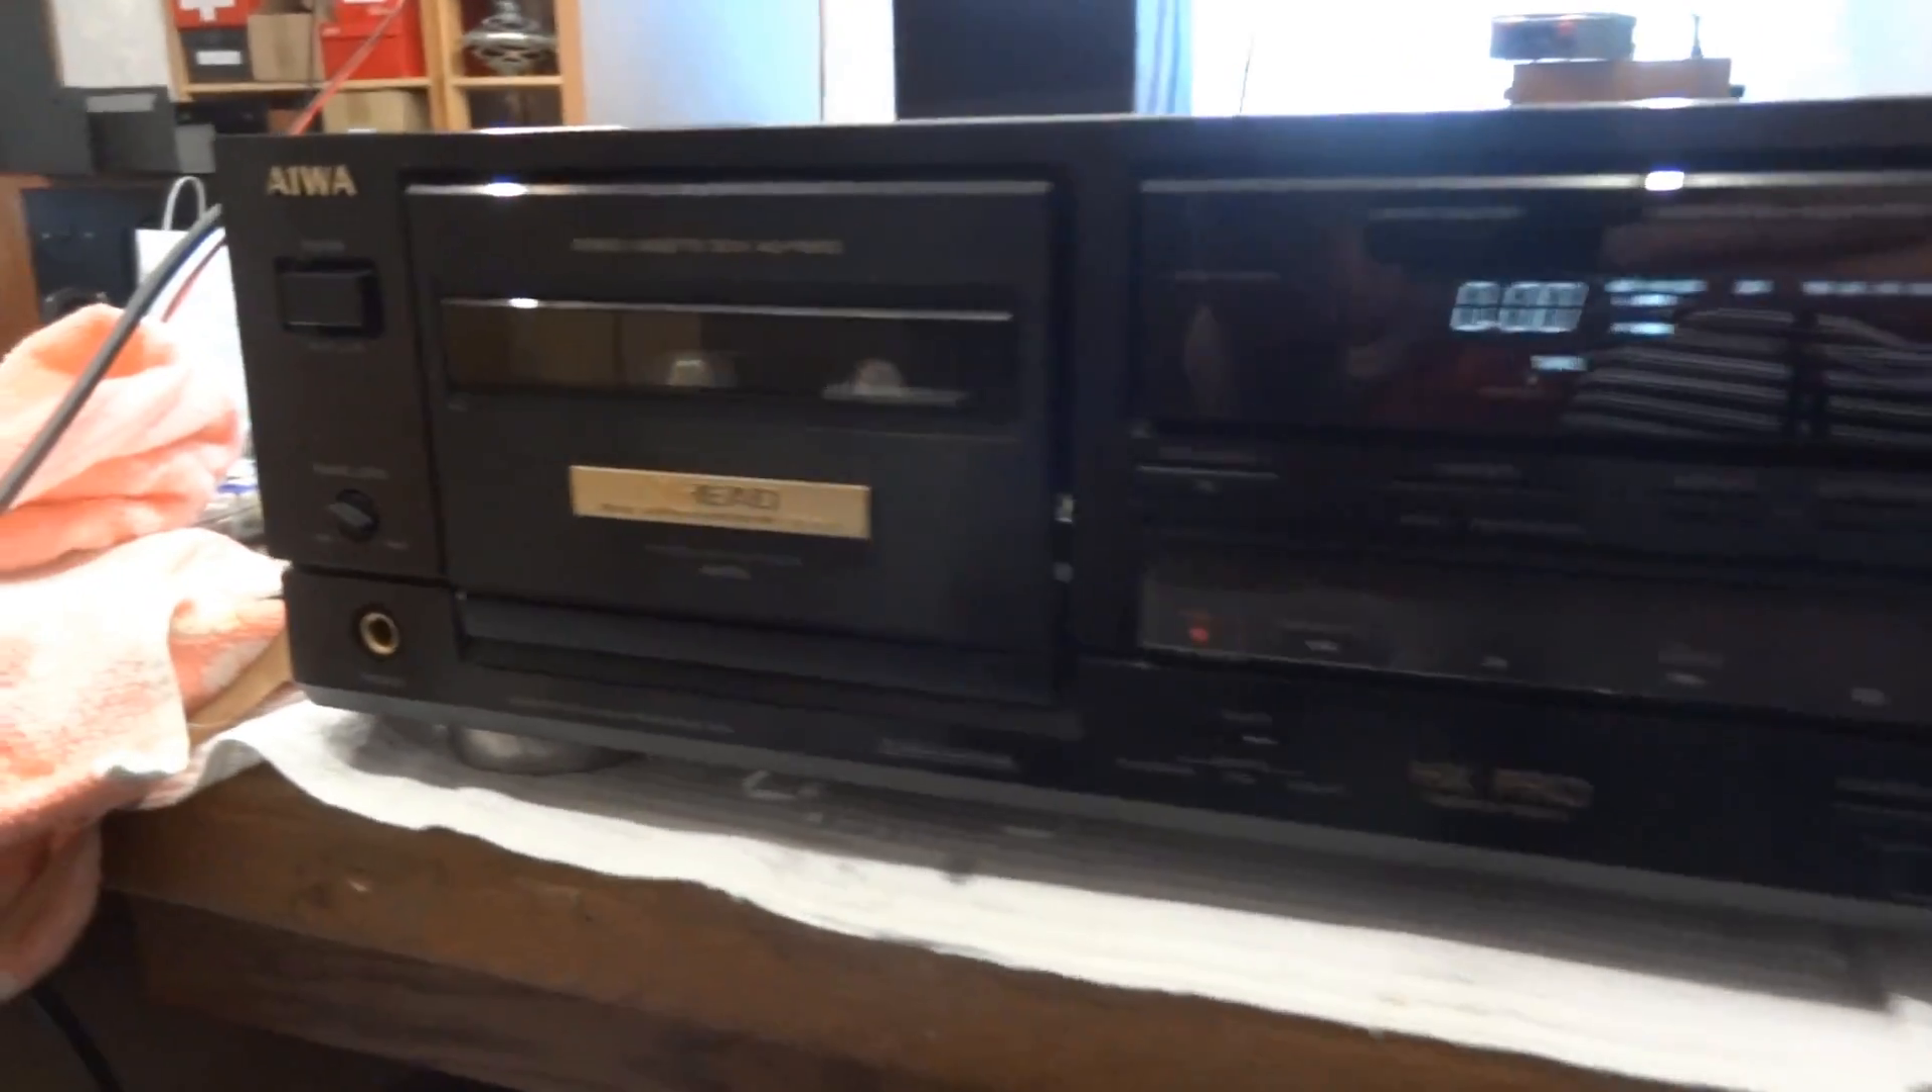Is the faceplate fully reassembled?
Yes.